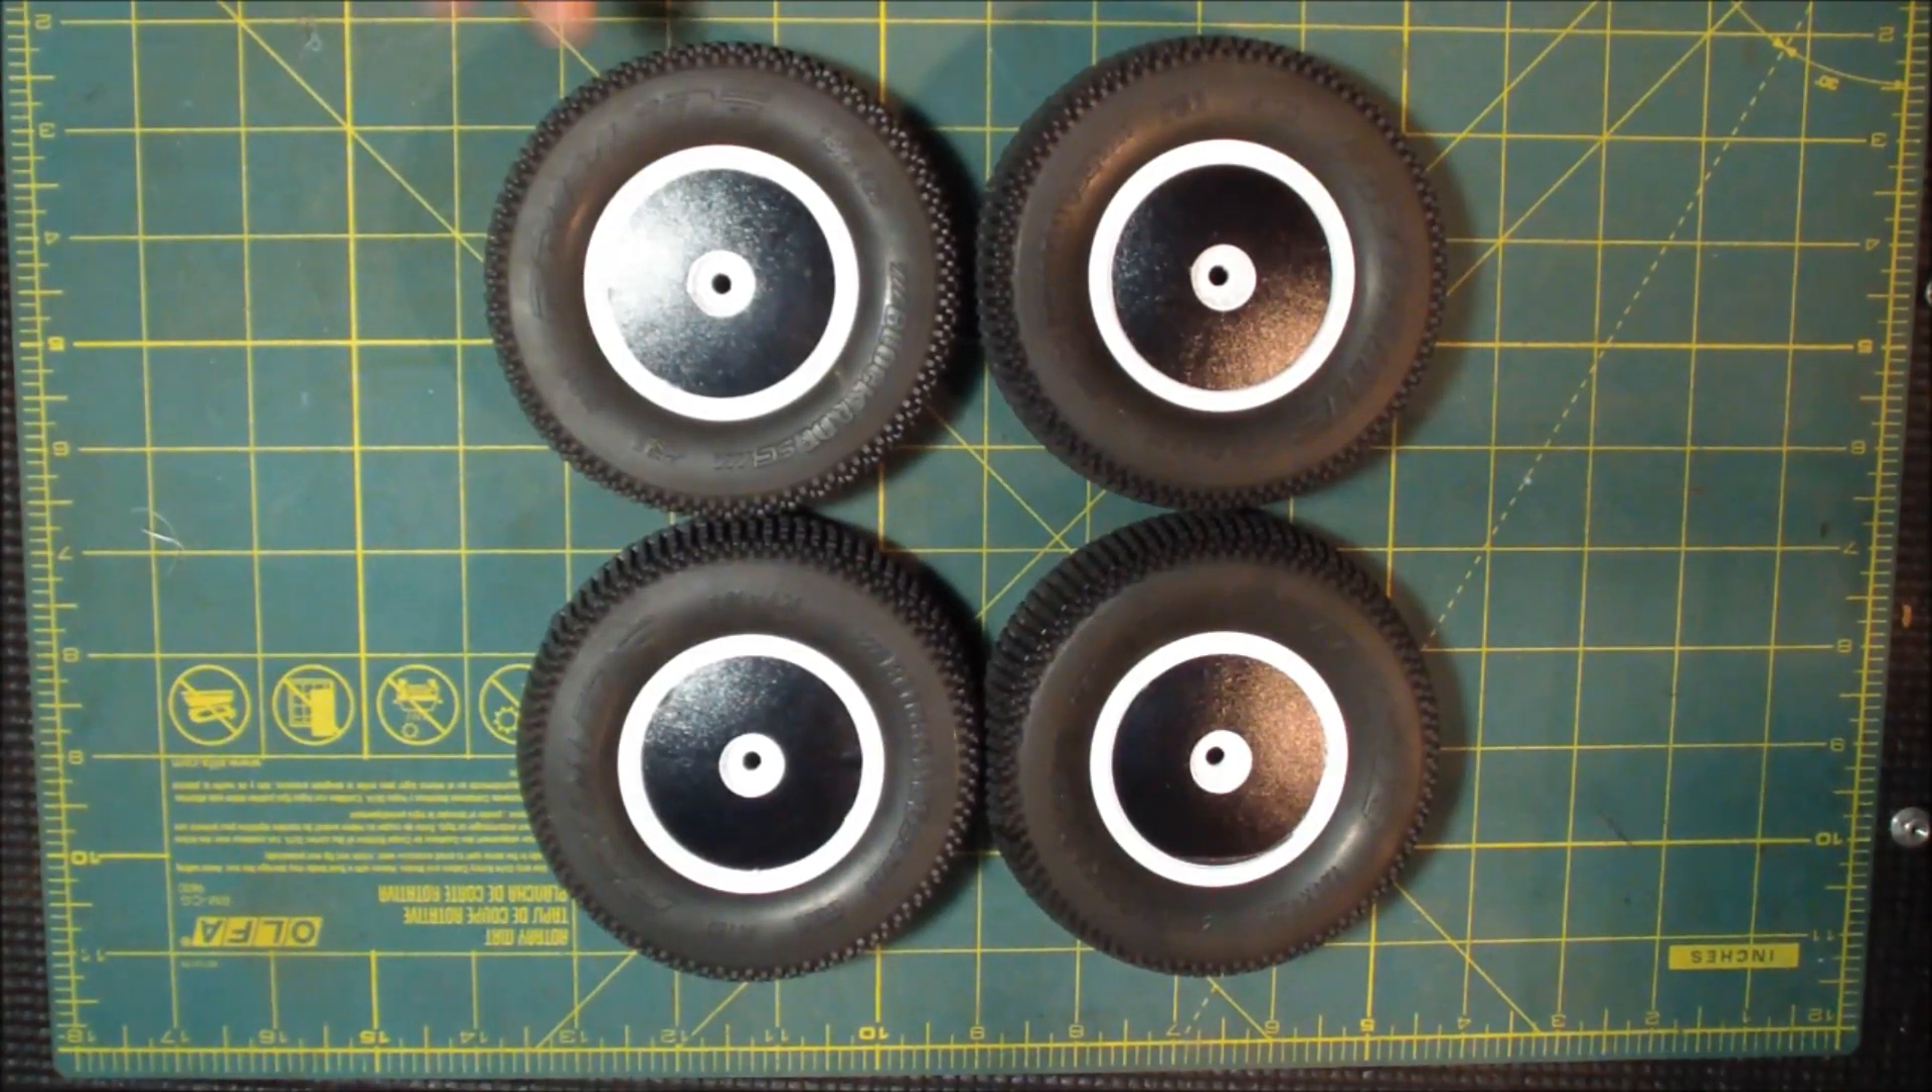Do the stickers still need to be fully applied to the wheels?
No.